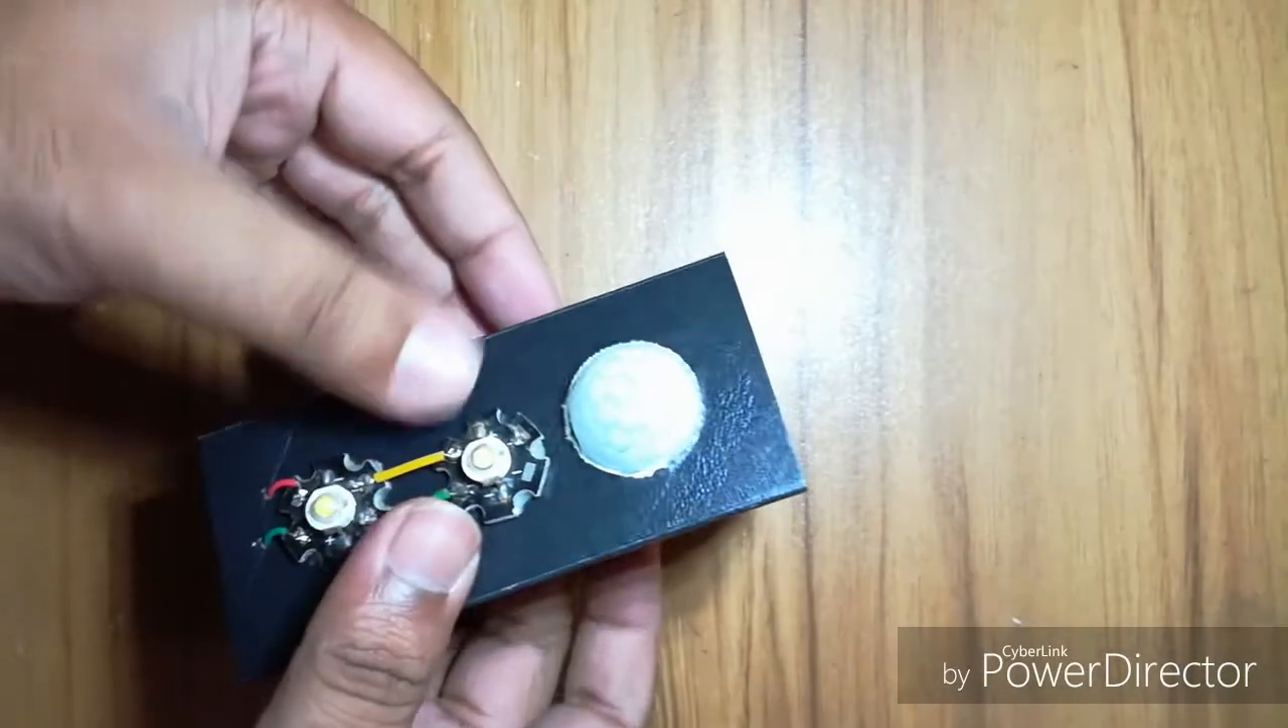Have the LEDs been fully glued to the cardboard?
Yes.